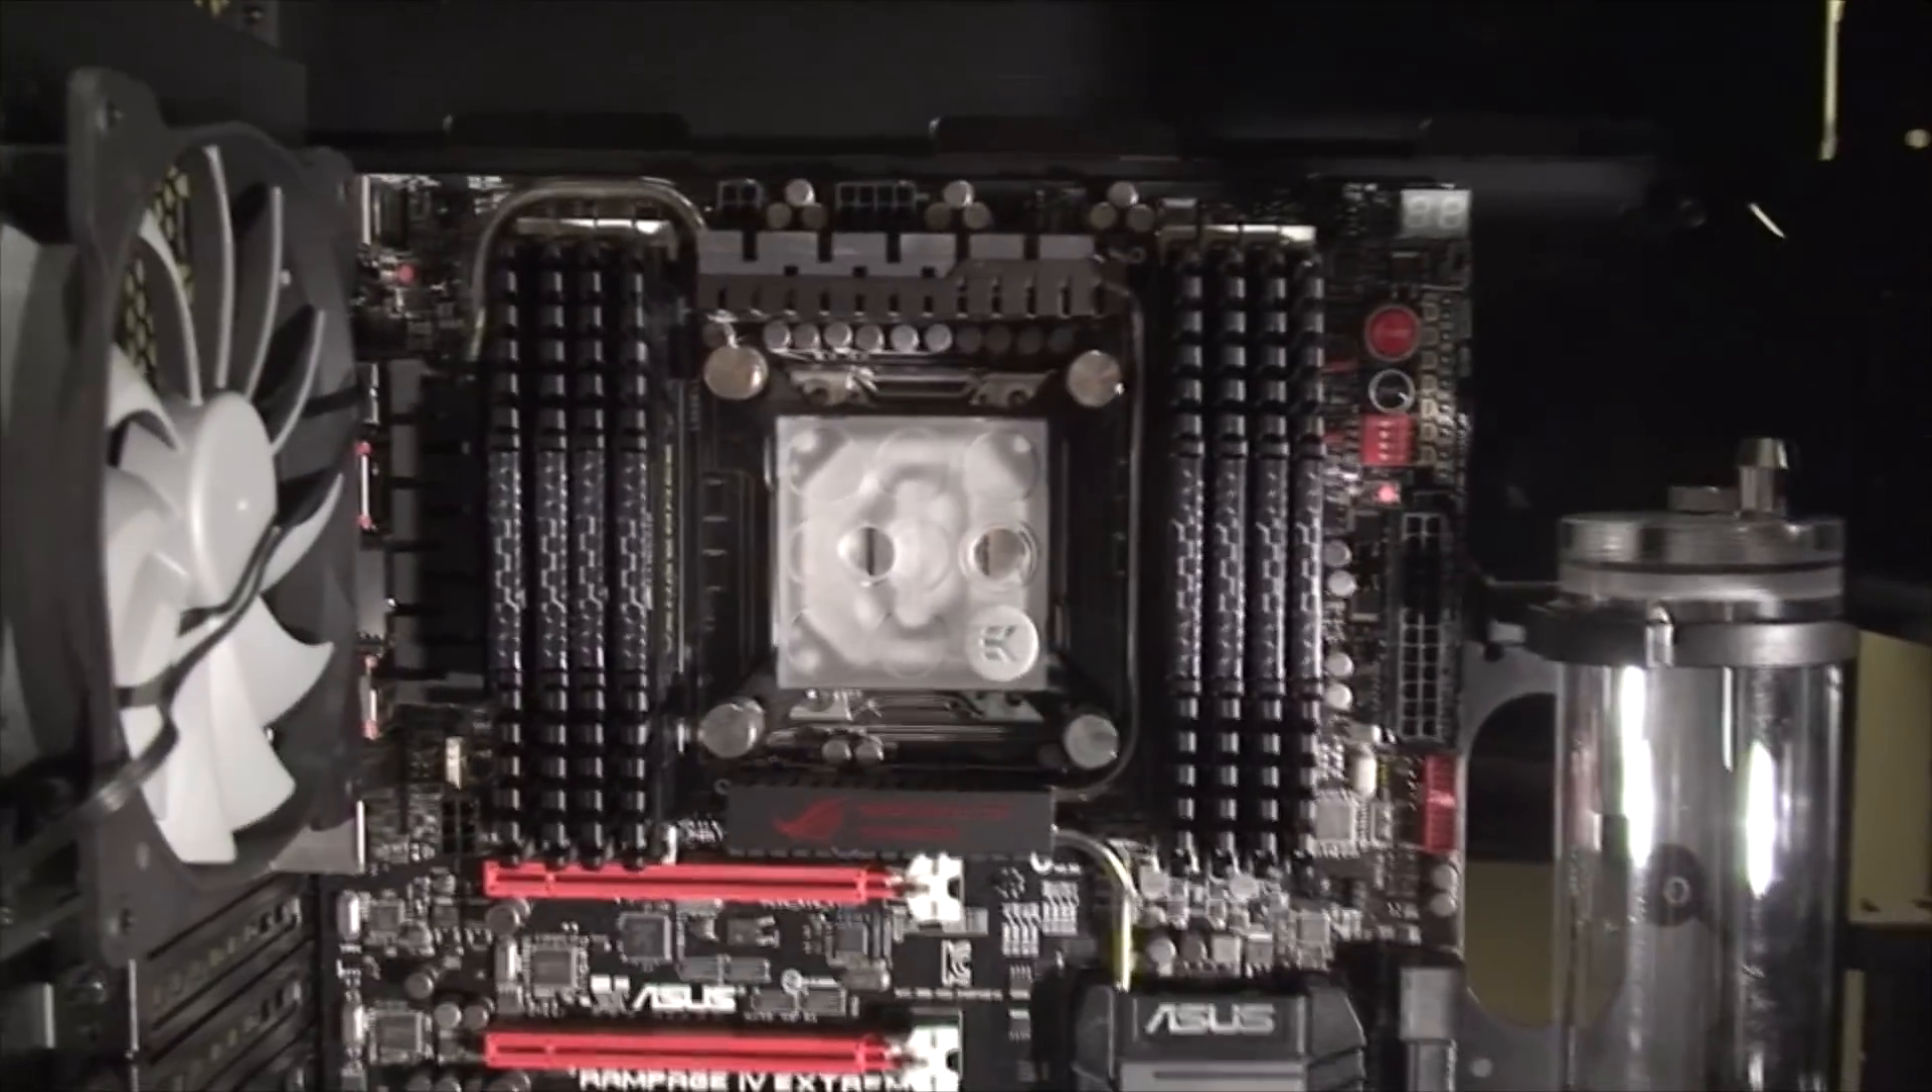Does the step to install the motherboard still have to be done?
No.